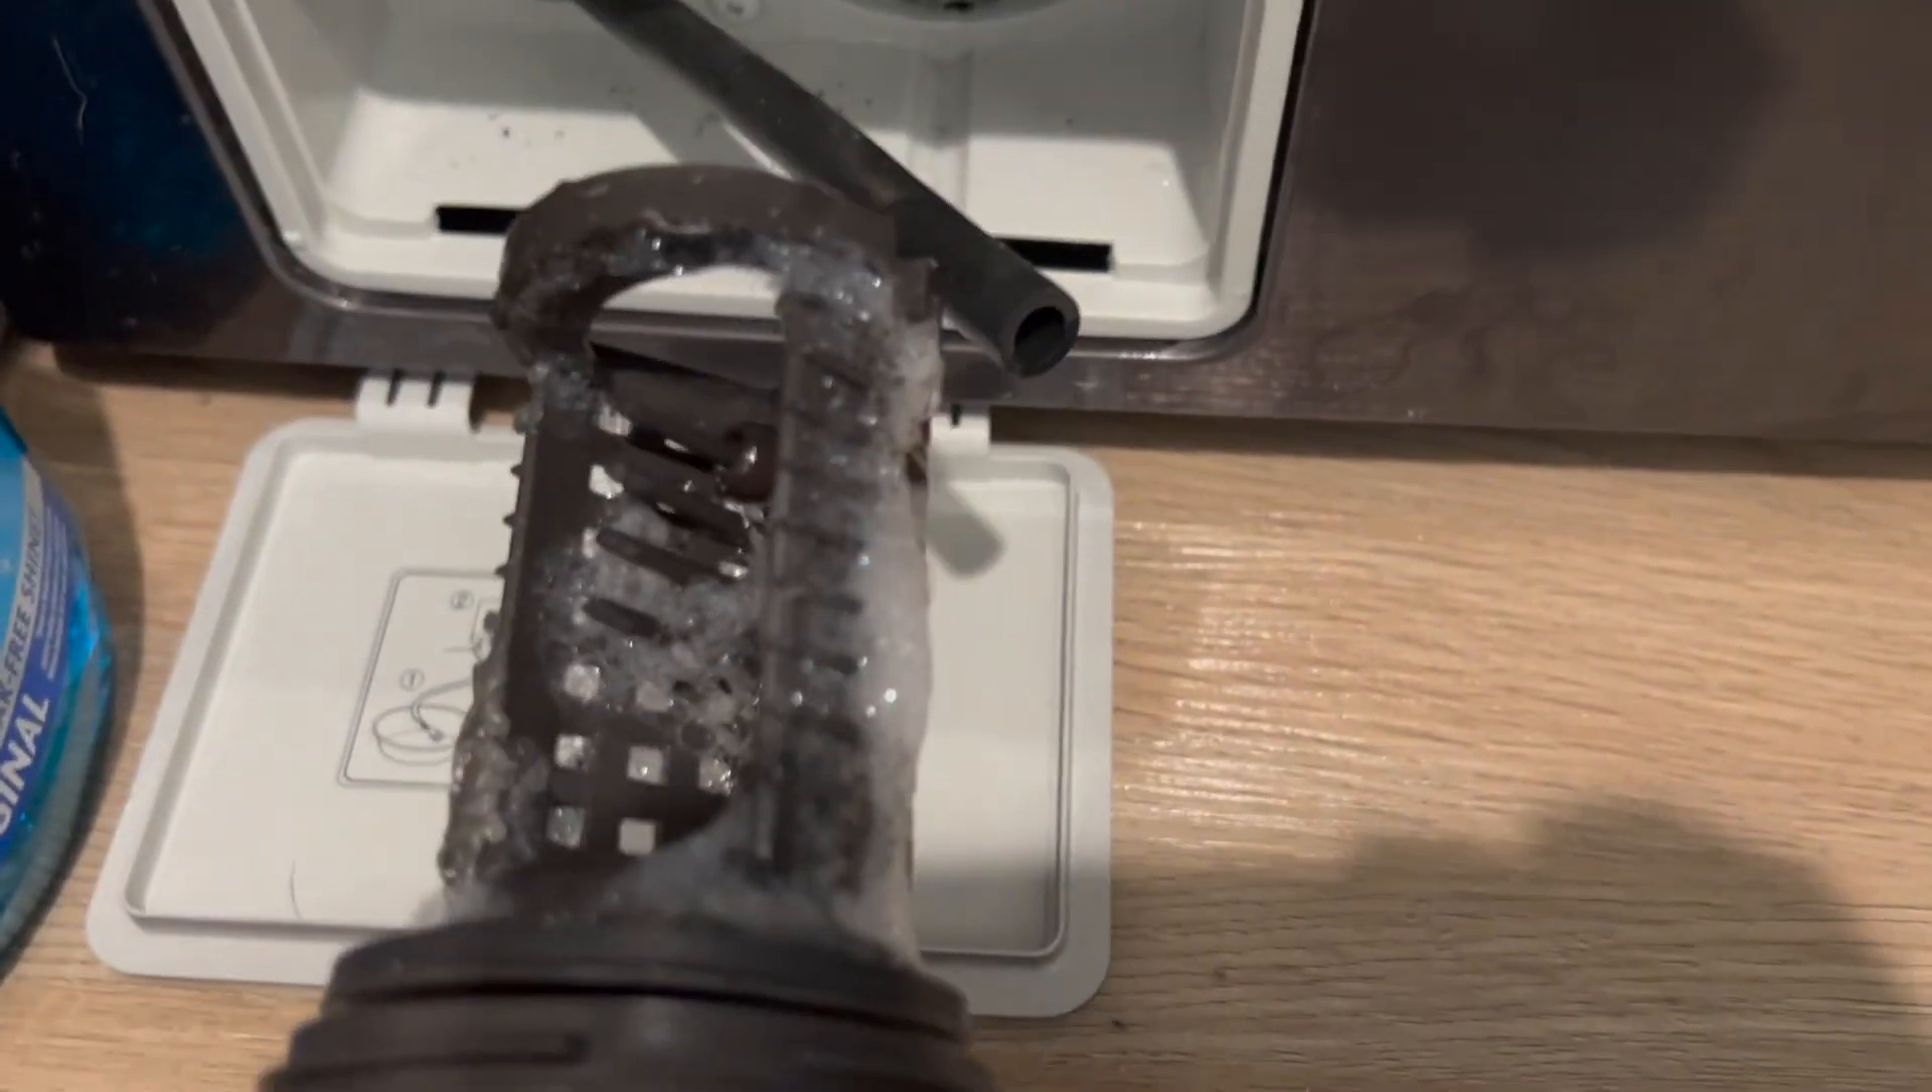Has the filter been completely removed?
Yes.